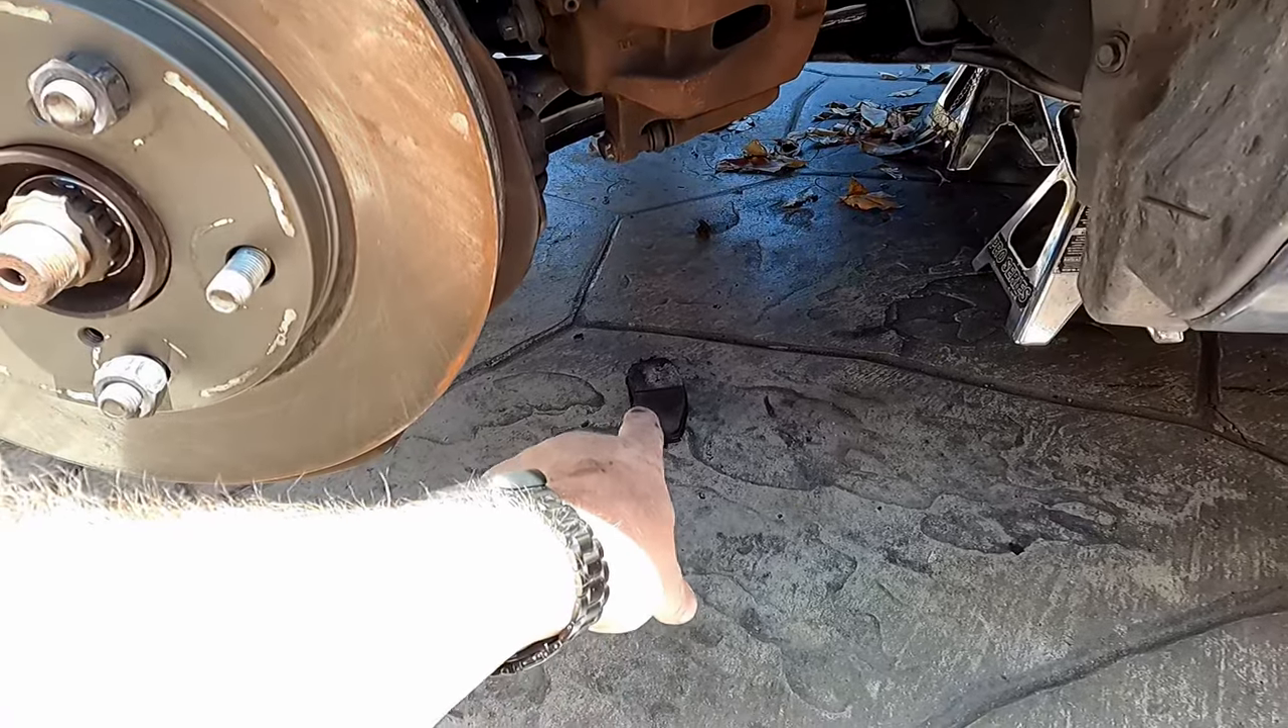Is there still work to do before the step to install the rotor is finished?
No.